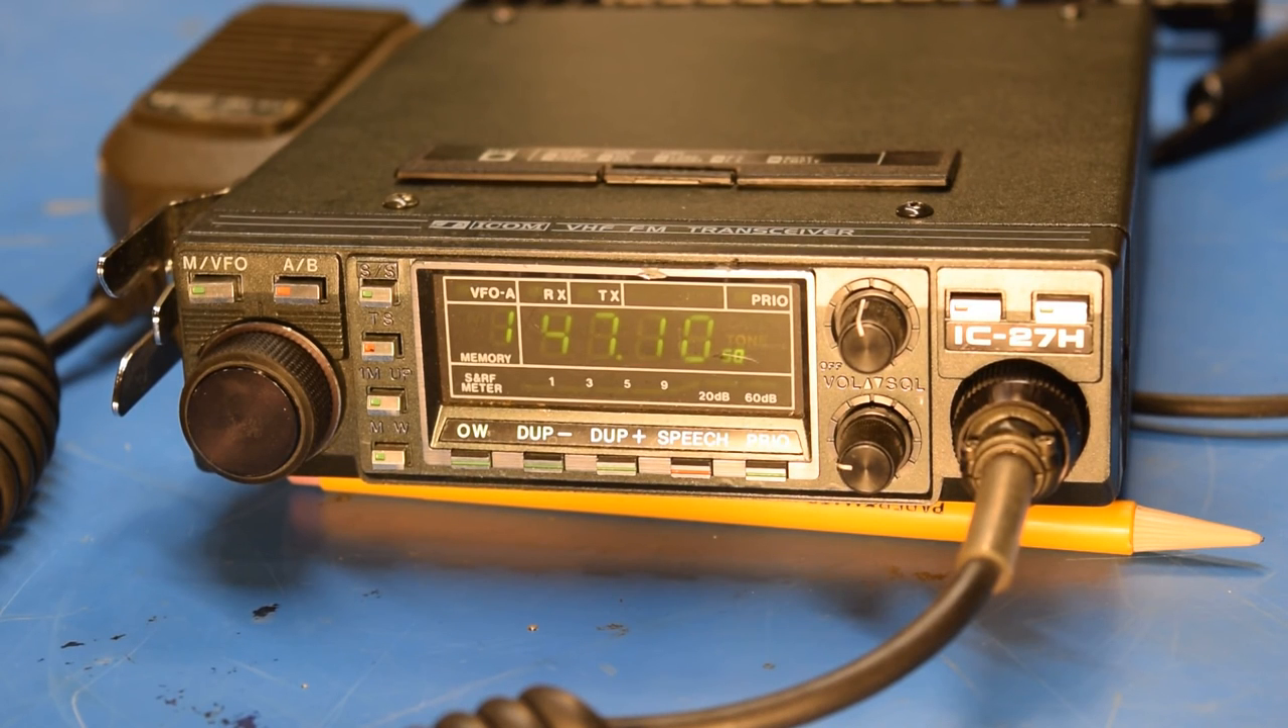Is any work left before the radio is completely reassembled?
No.